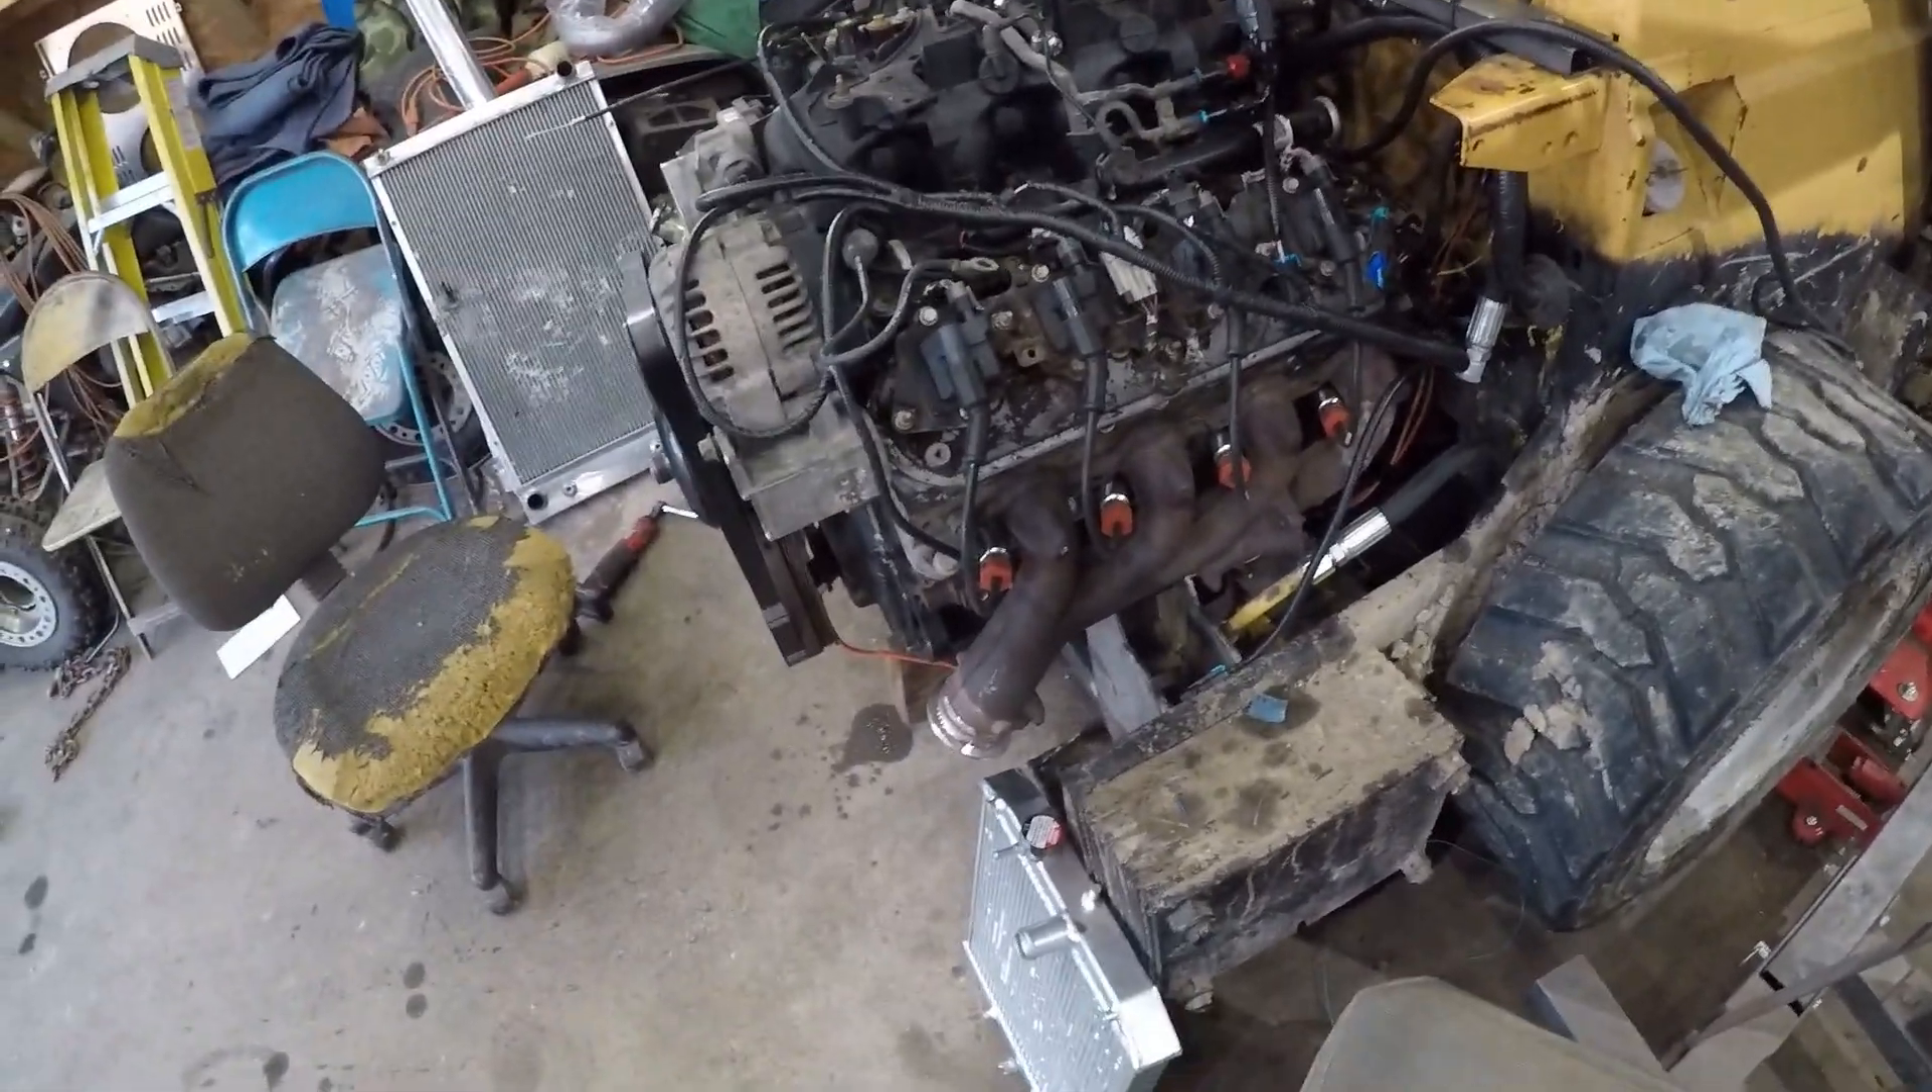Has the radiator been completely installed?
No.